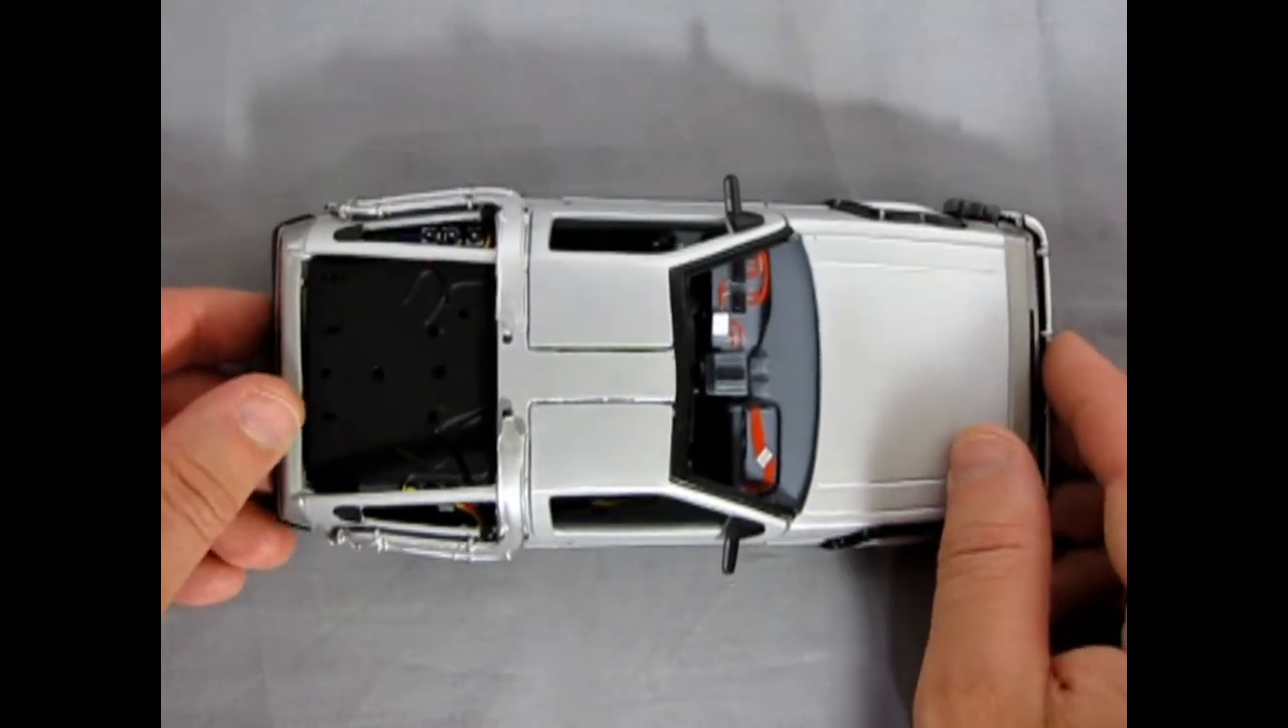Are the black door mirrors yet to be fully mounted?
No.